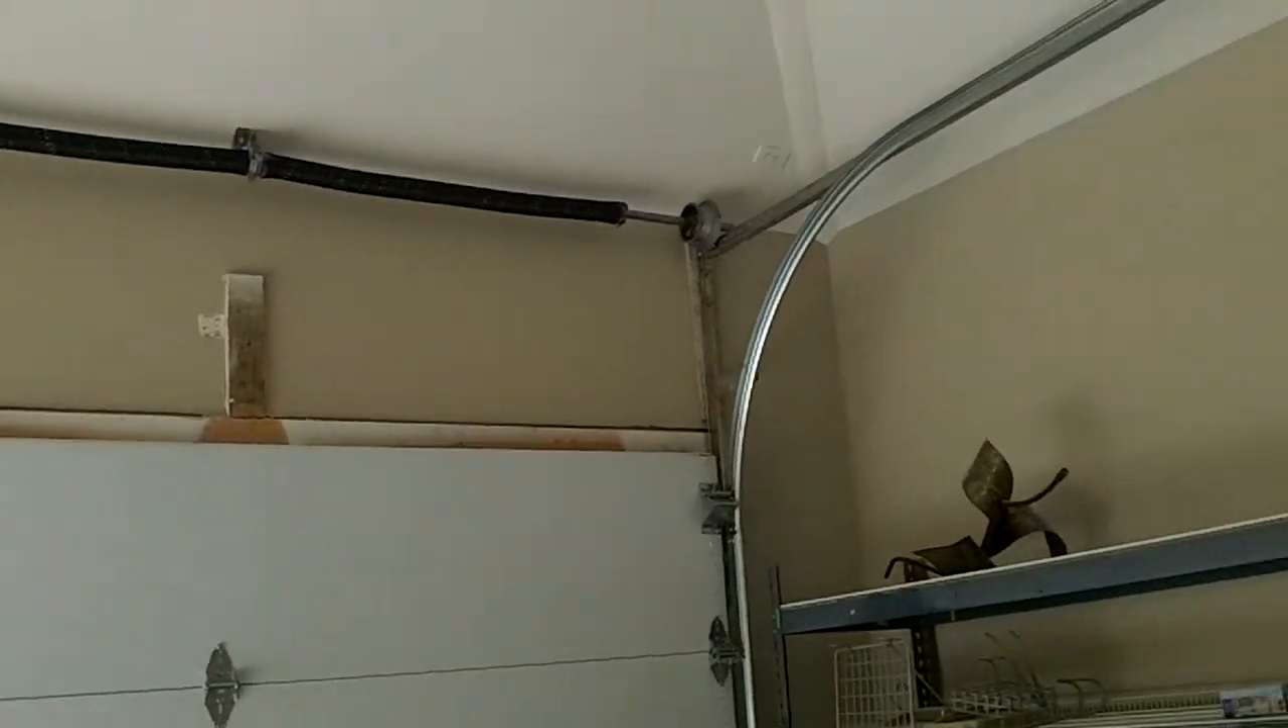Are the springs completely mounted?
Yes.